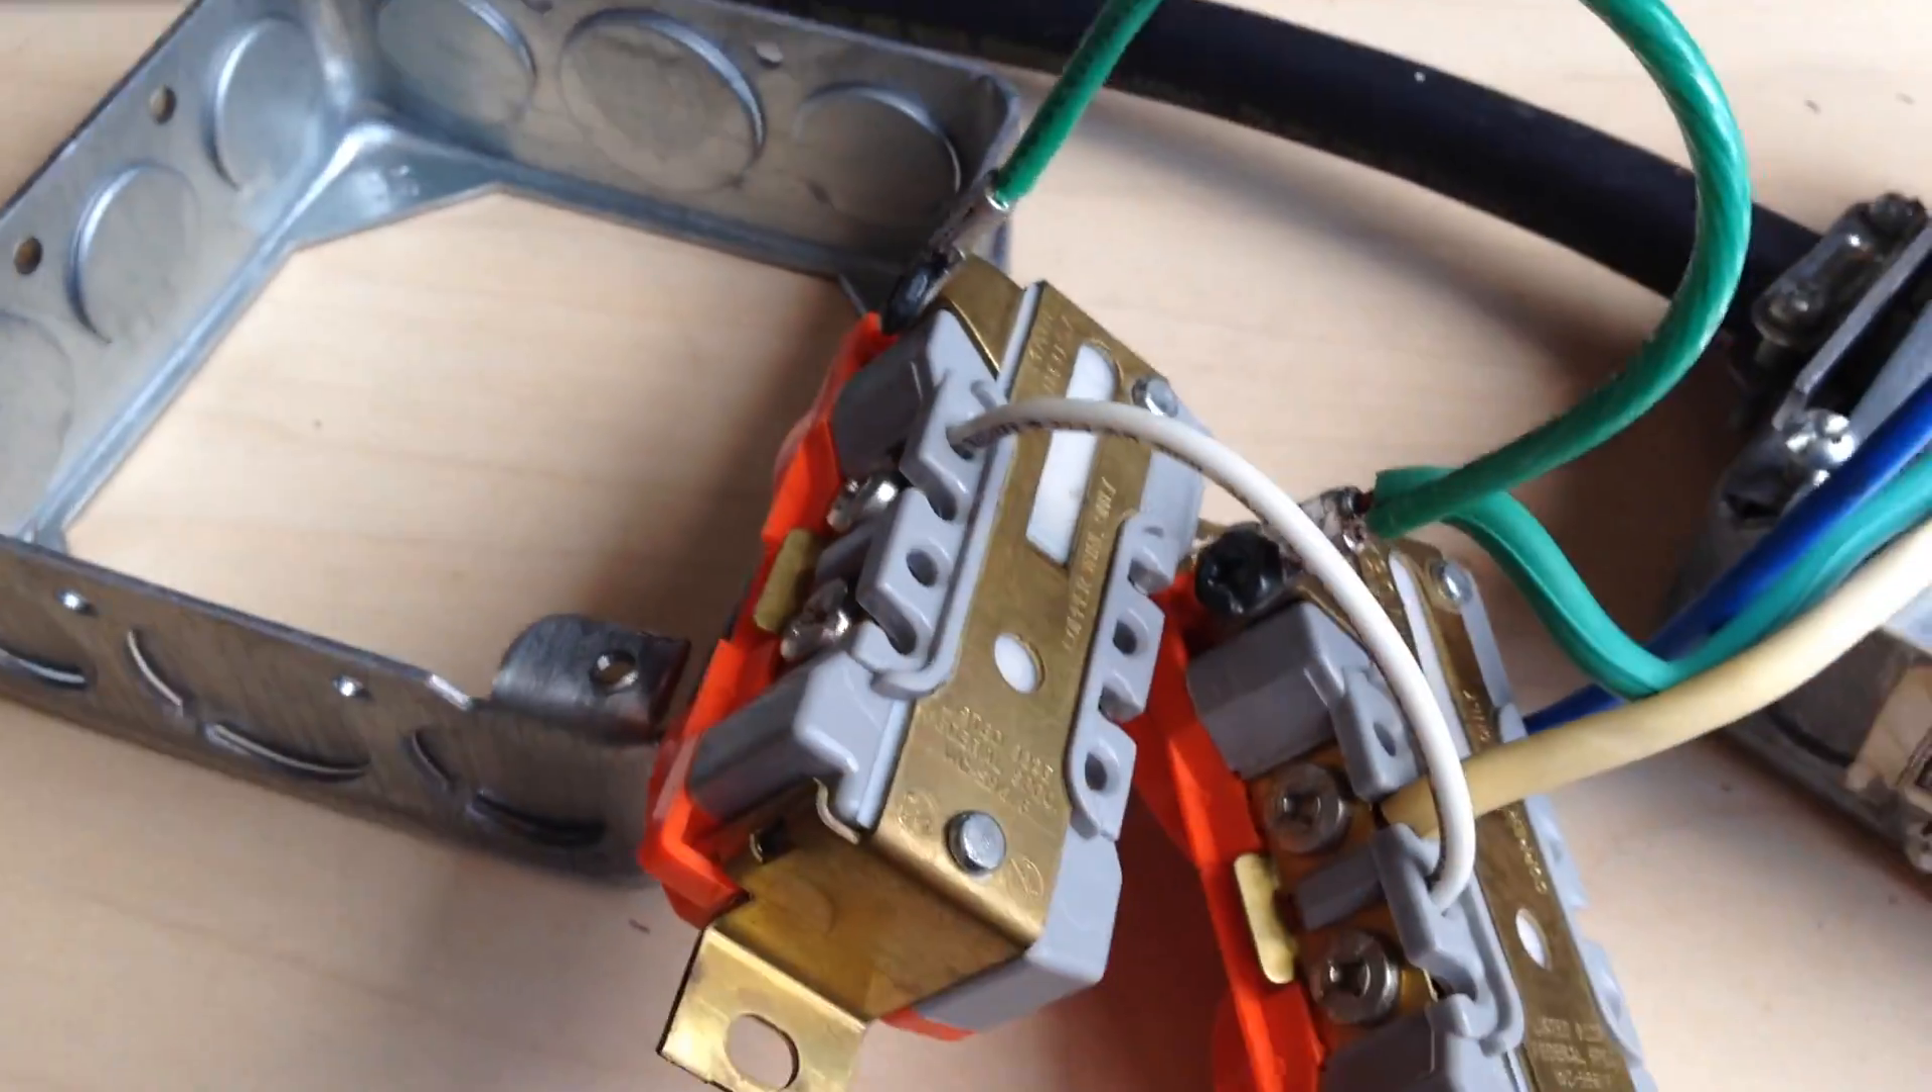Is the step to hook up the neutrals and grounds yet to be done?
No.